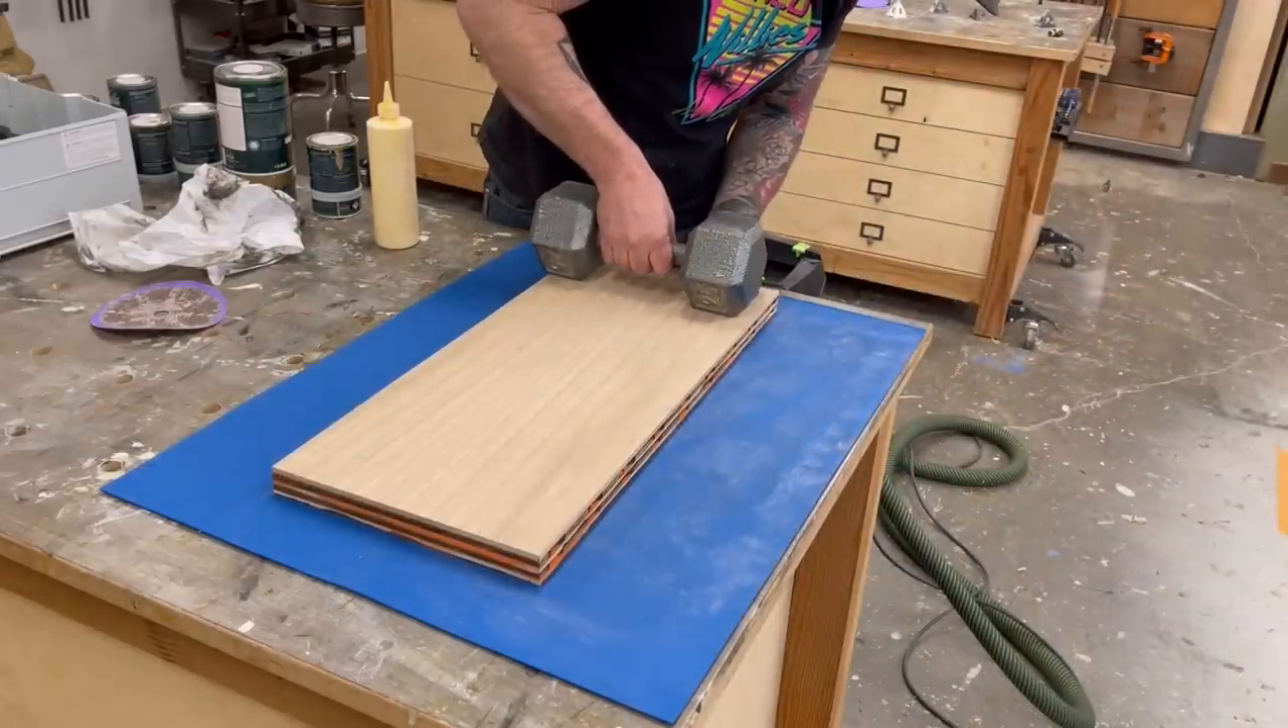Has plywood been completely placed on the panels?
Yes.